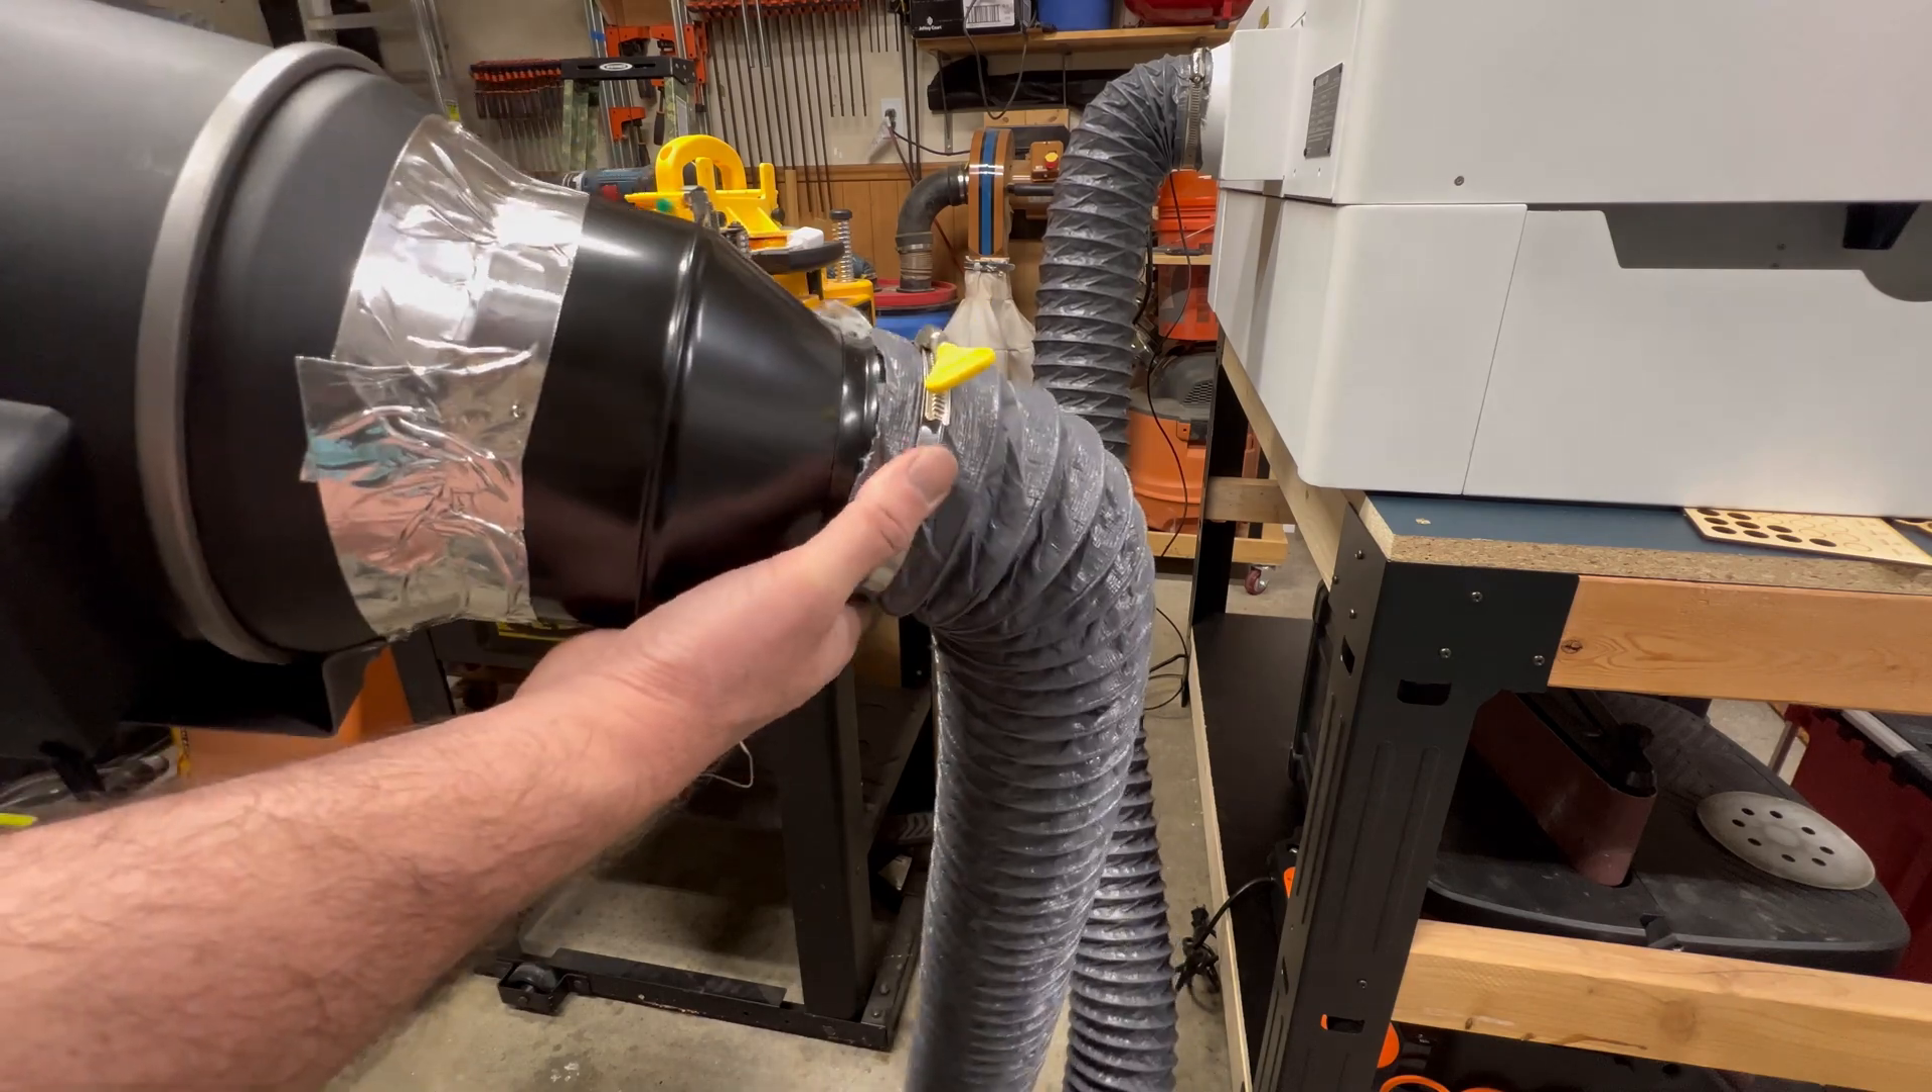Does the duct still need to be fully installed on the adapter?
No.